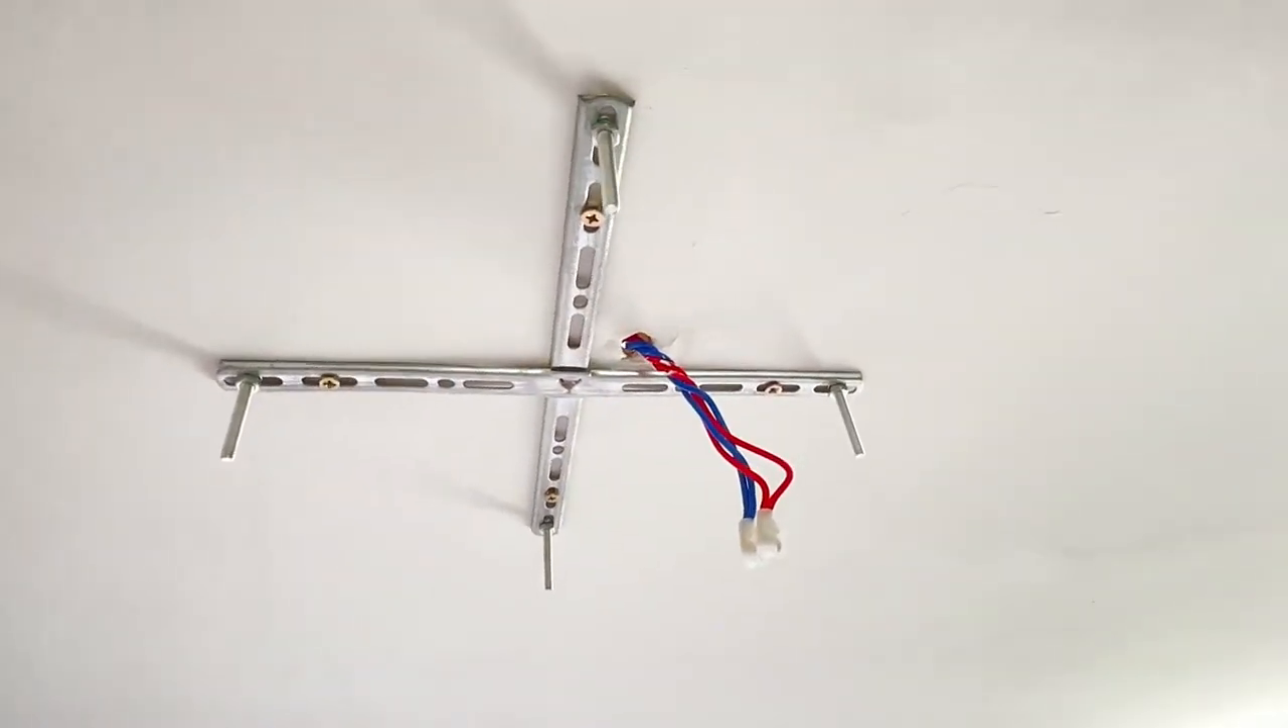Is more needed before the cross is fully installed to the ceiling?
No.